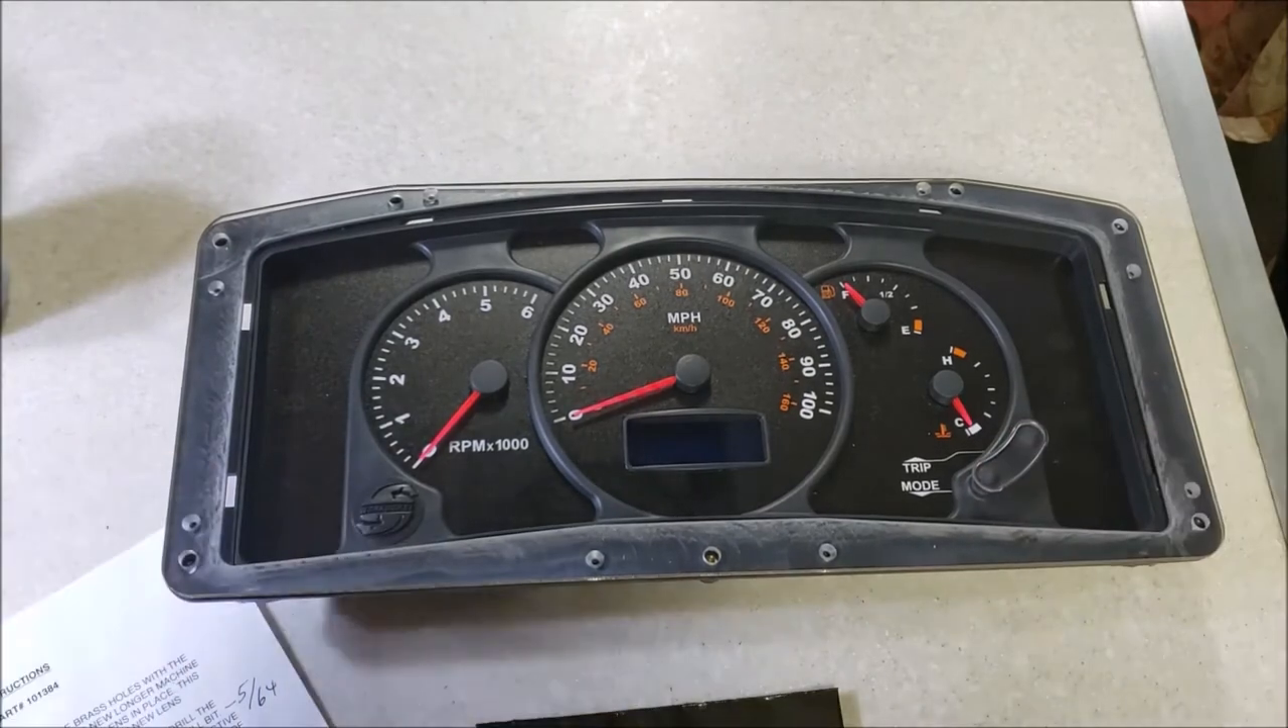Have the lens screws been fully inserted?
No.